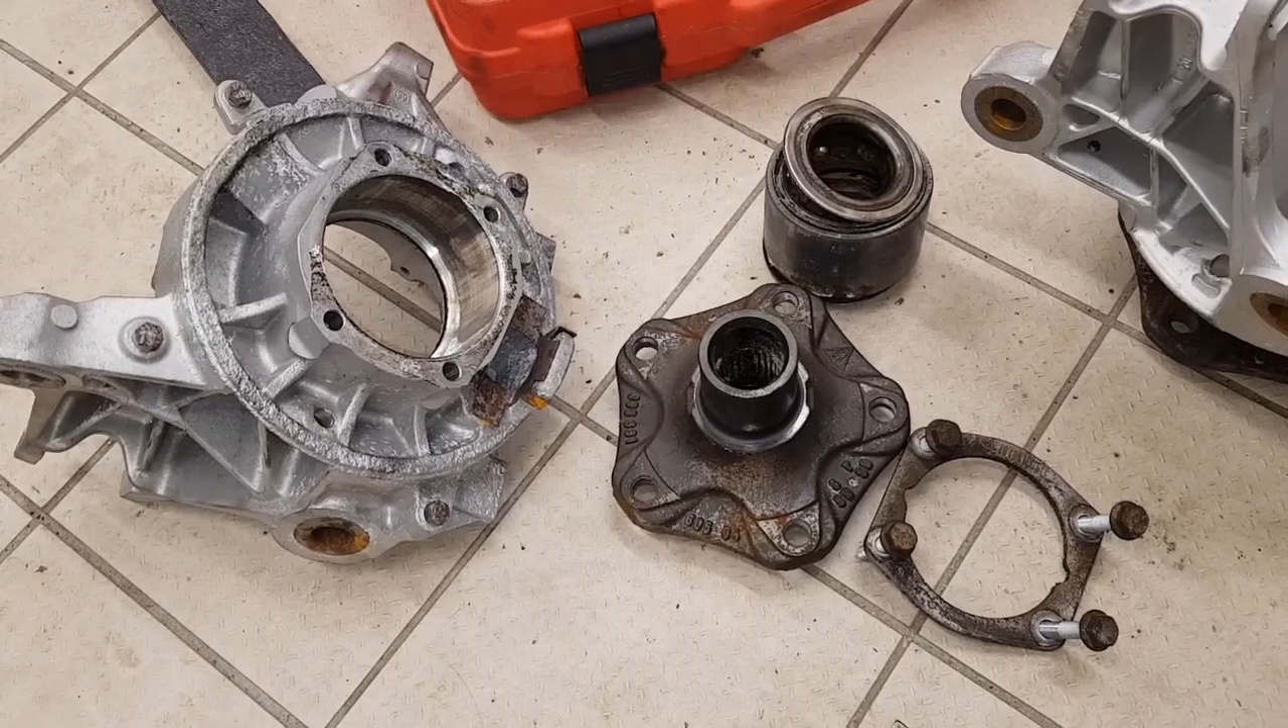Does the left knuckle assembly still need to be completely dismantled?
No.